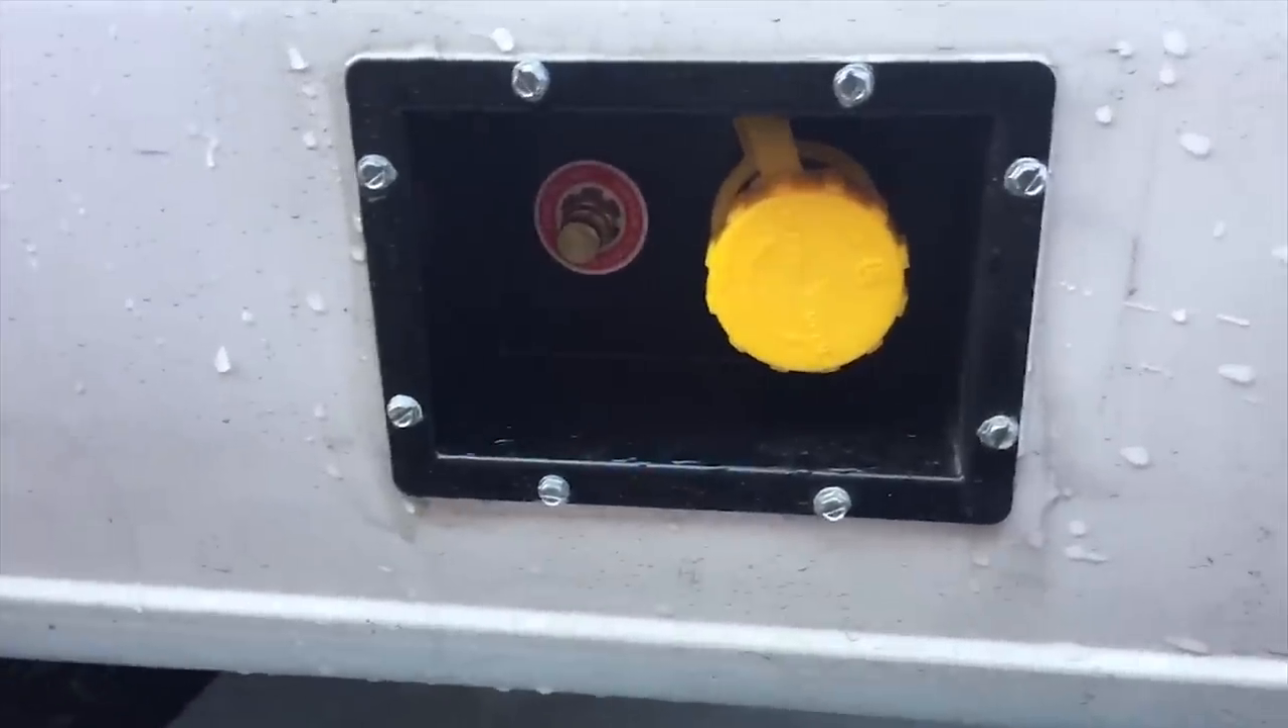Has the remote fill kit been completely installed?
Yes.